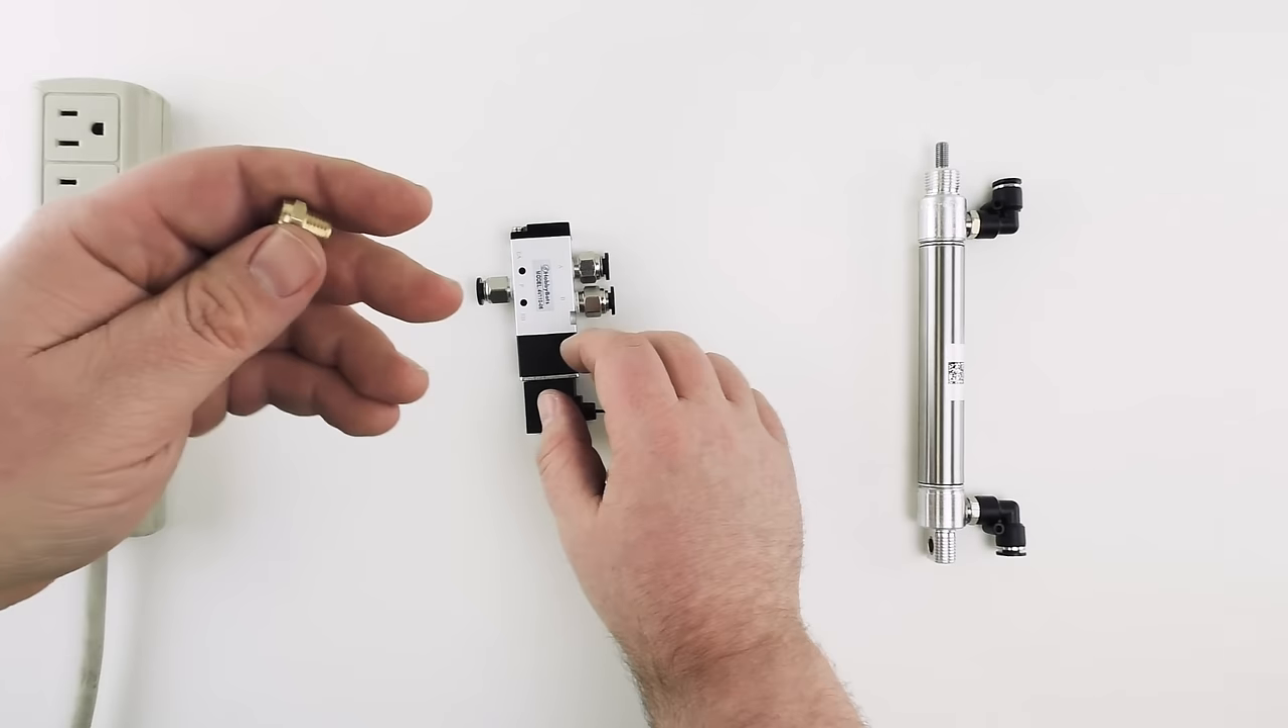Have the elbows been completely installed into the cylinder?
Yes.